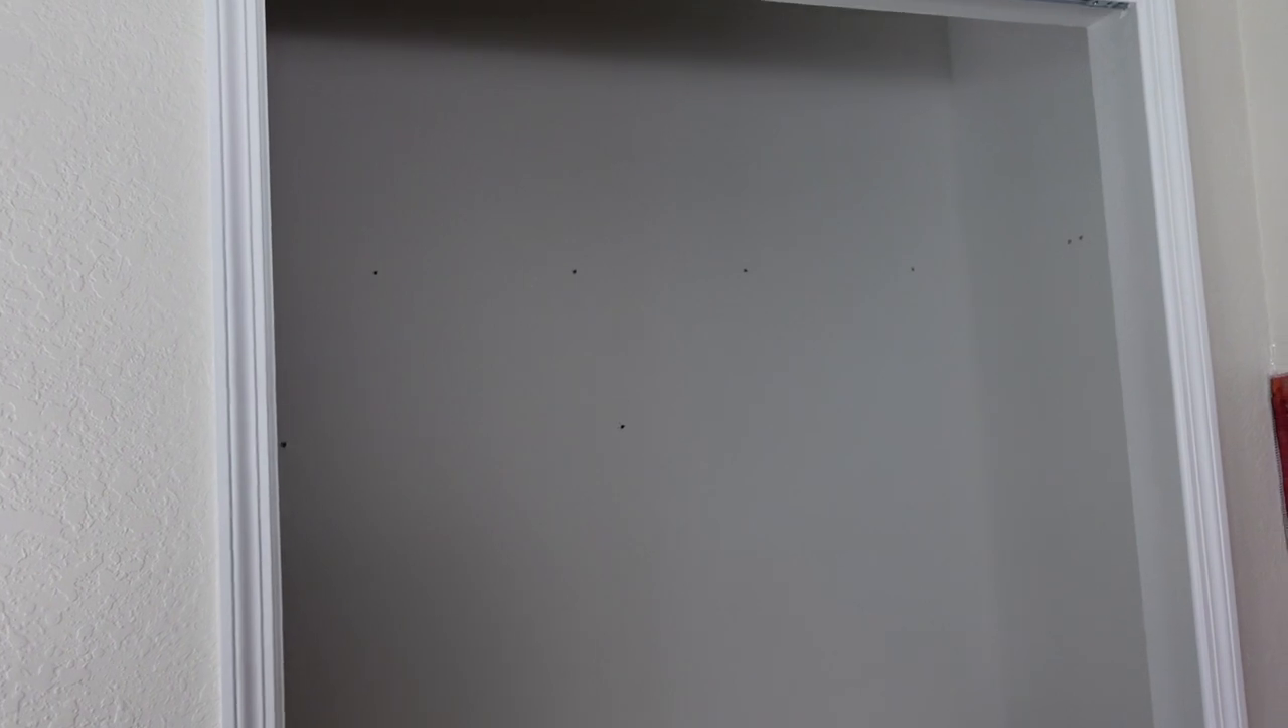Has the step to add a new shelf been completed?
No.